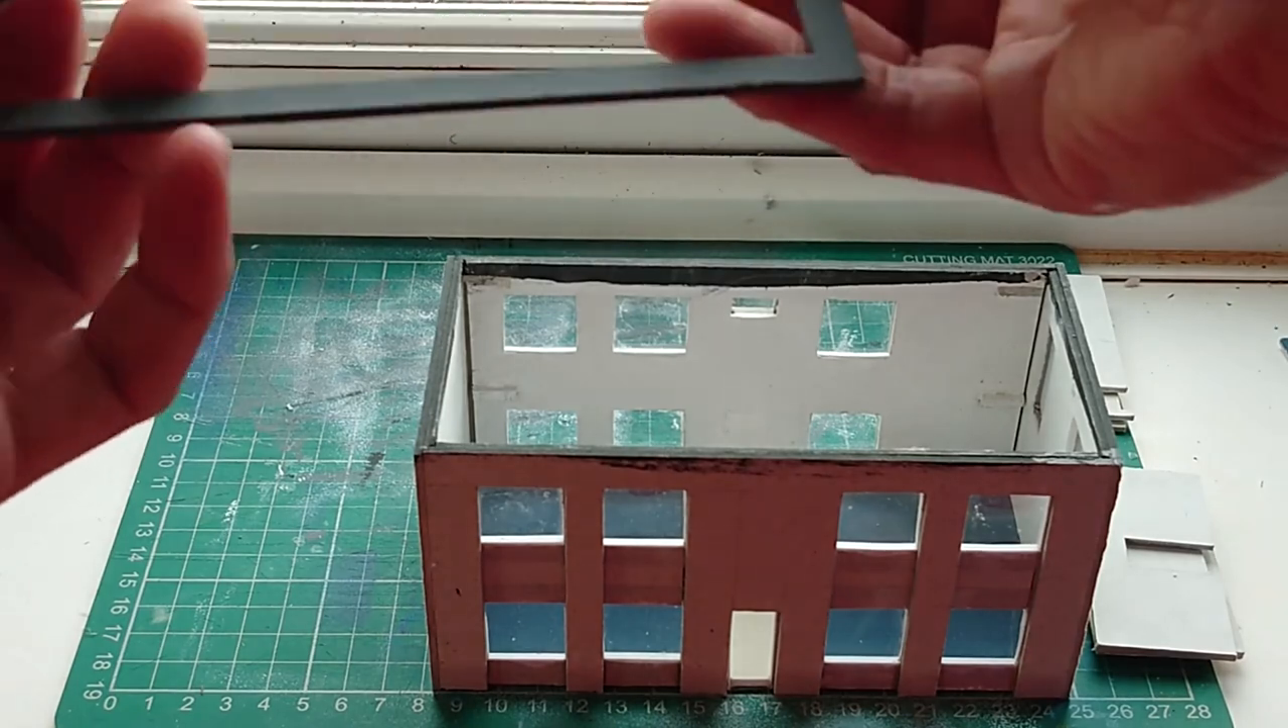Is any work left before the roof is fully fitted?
Yes.